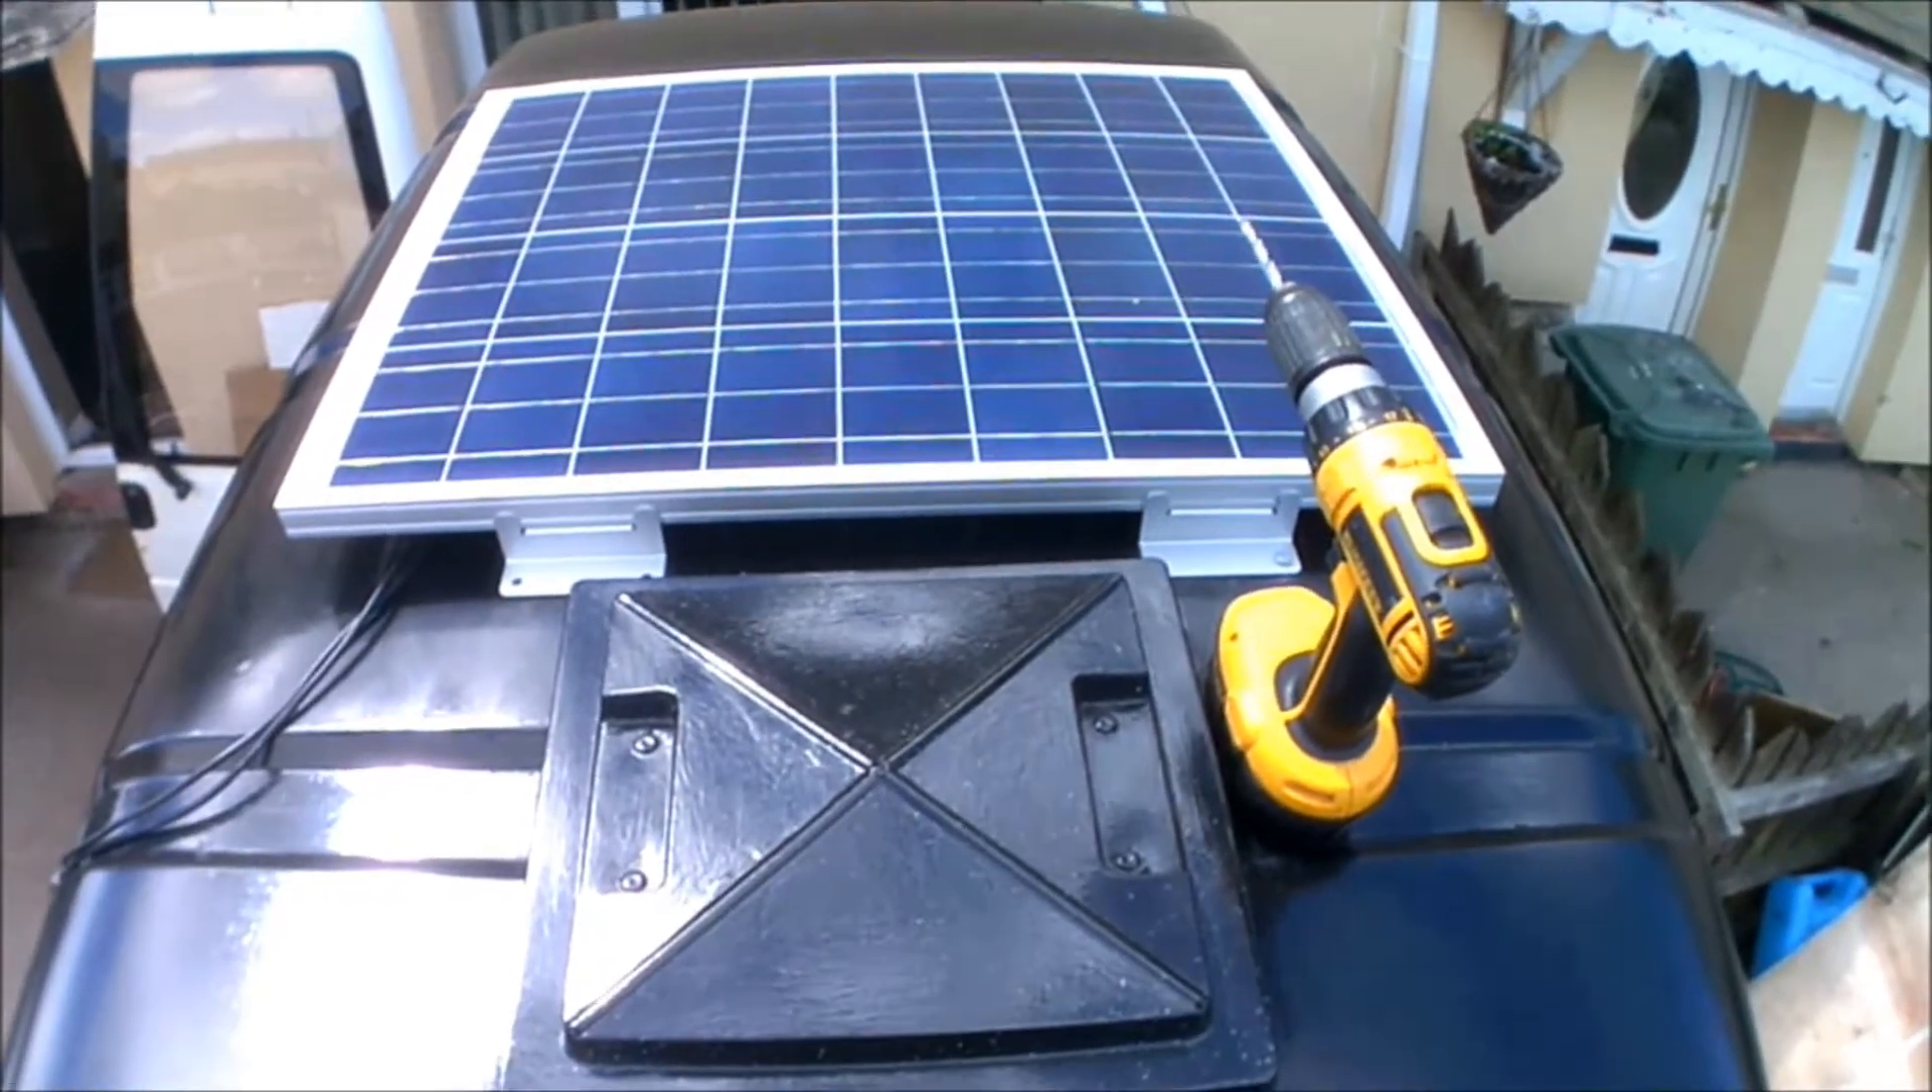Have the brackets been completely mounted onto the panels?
Yes.